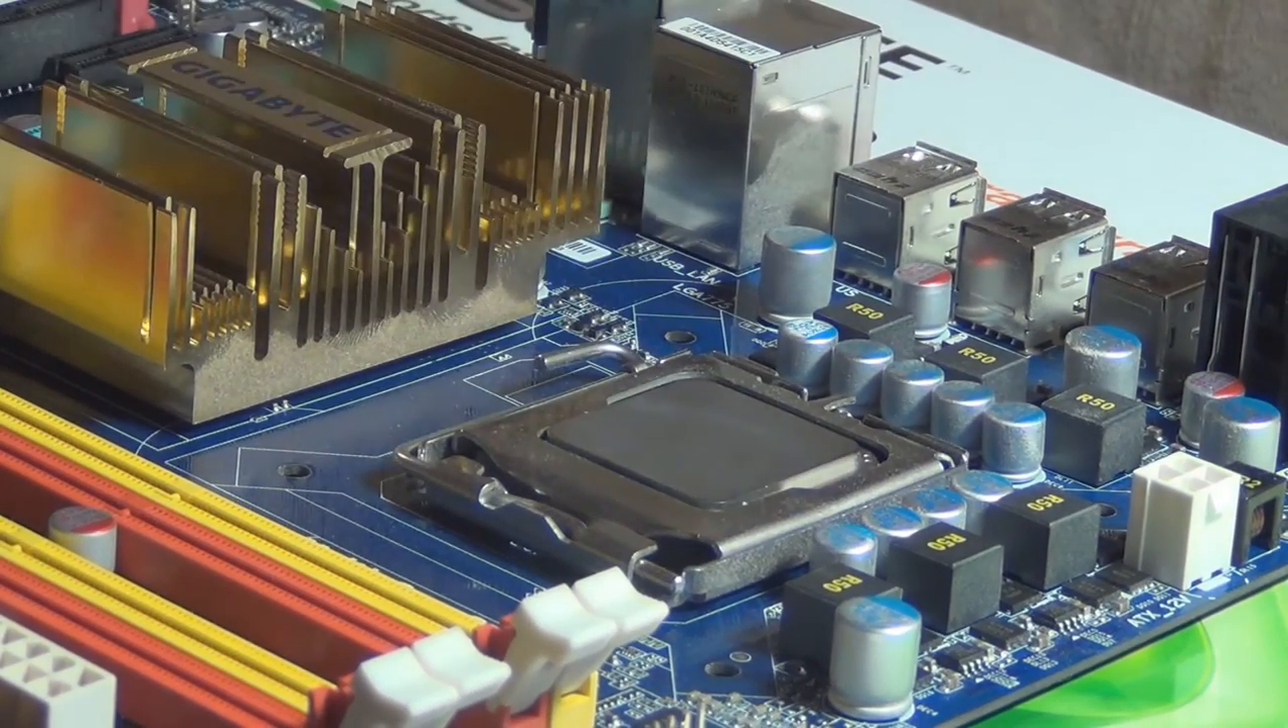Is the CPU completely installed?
Yes.